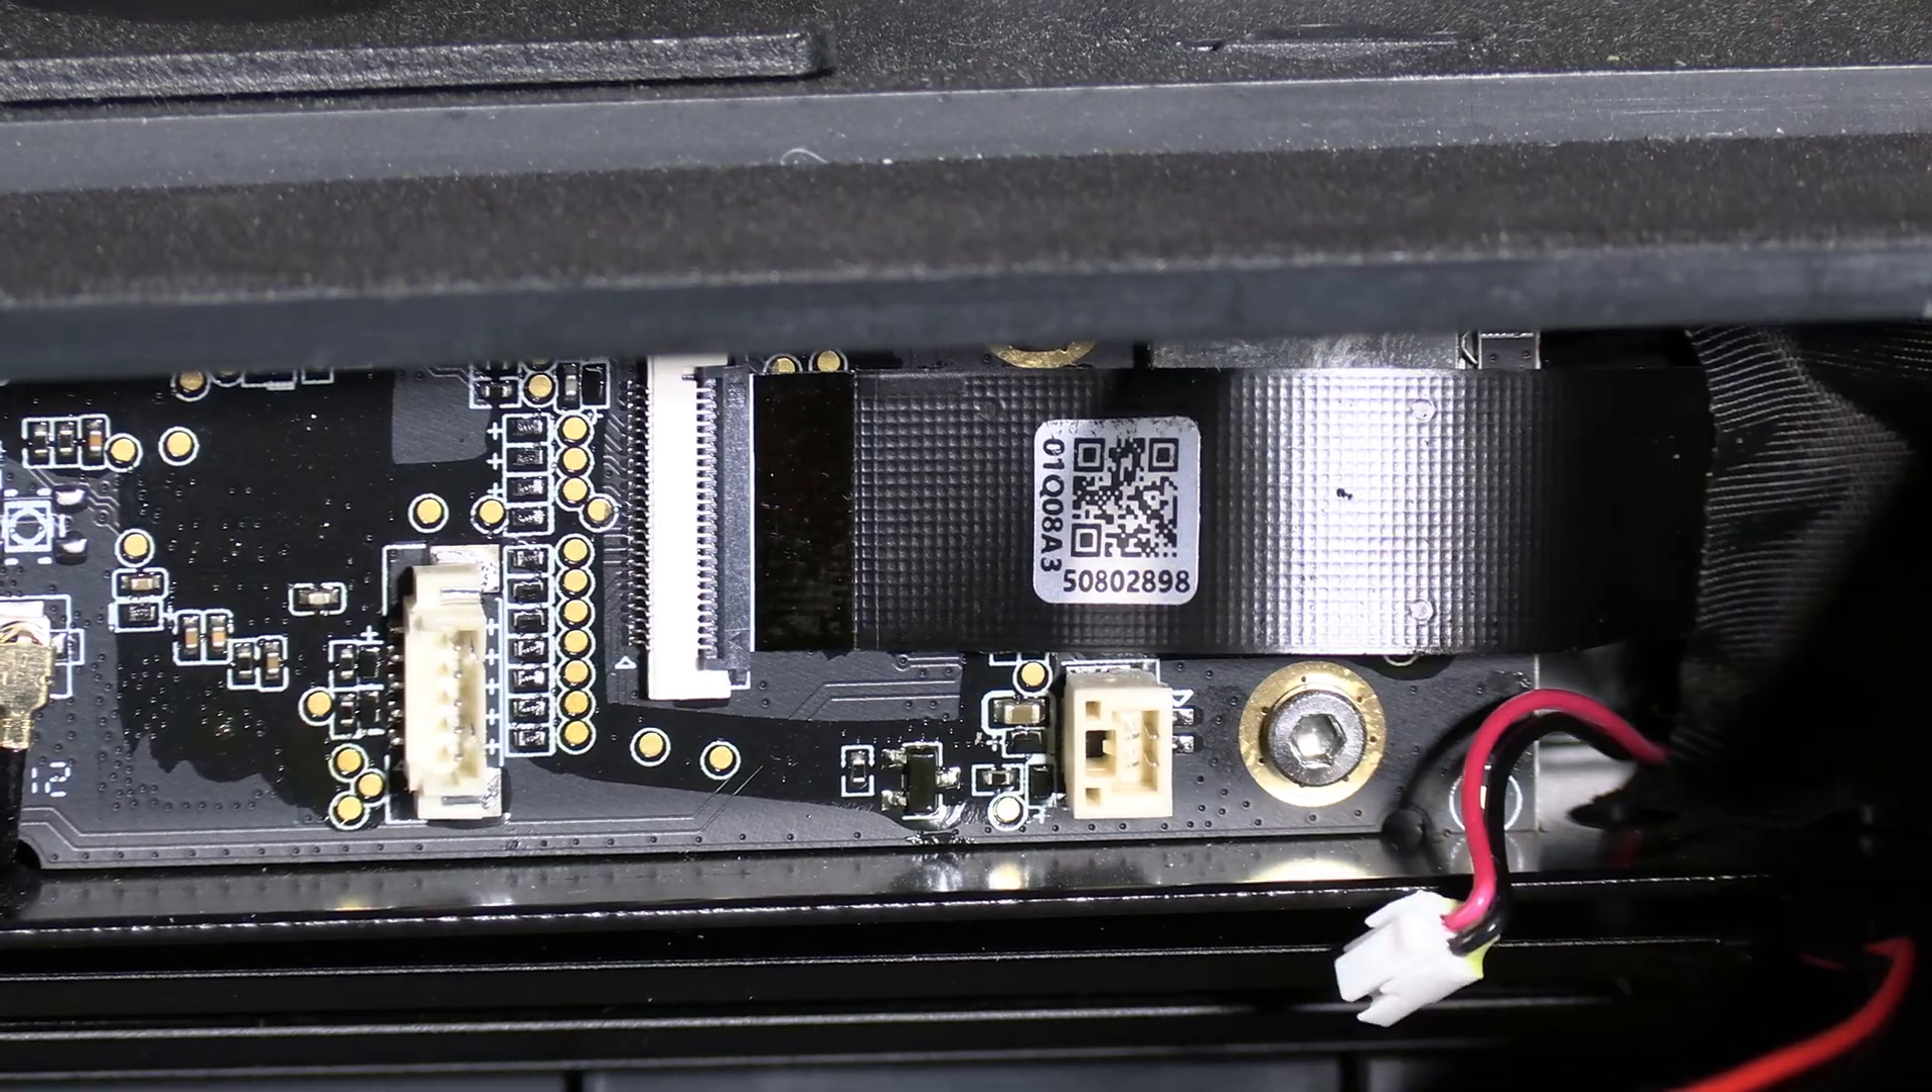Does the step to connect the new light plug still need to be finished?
Yes.